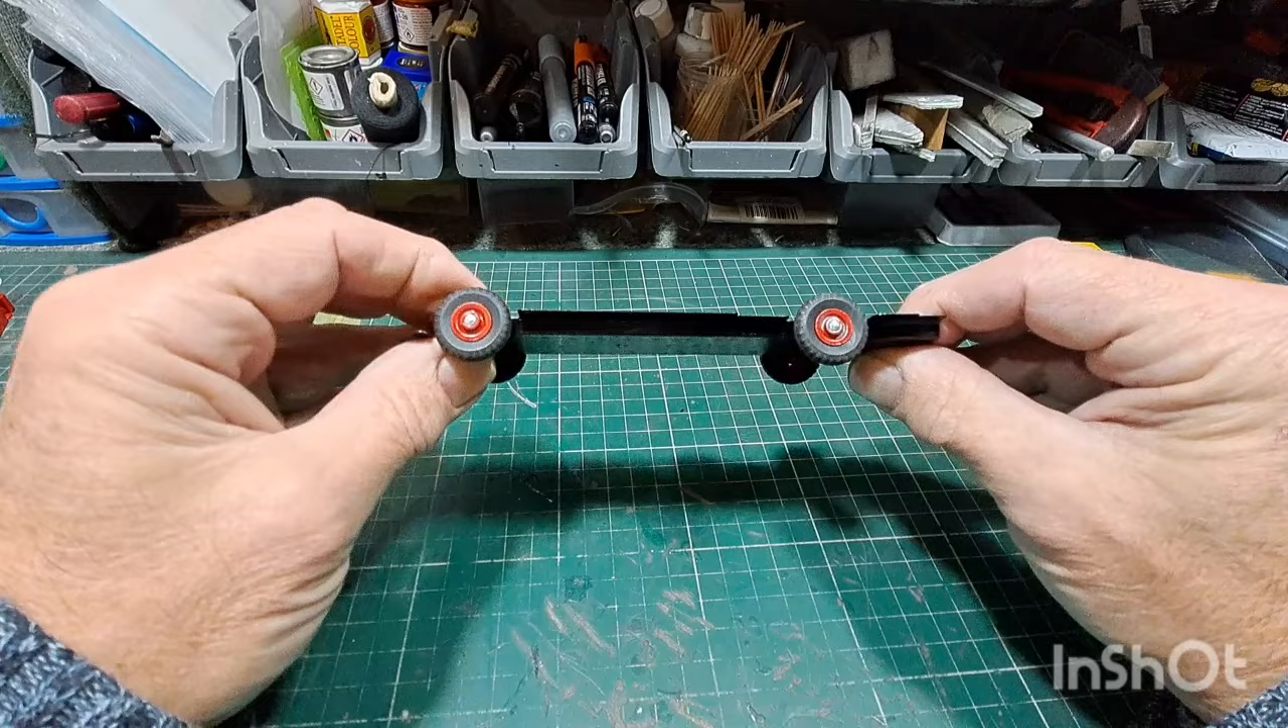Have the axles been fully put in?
Yes.